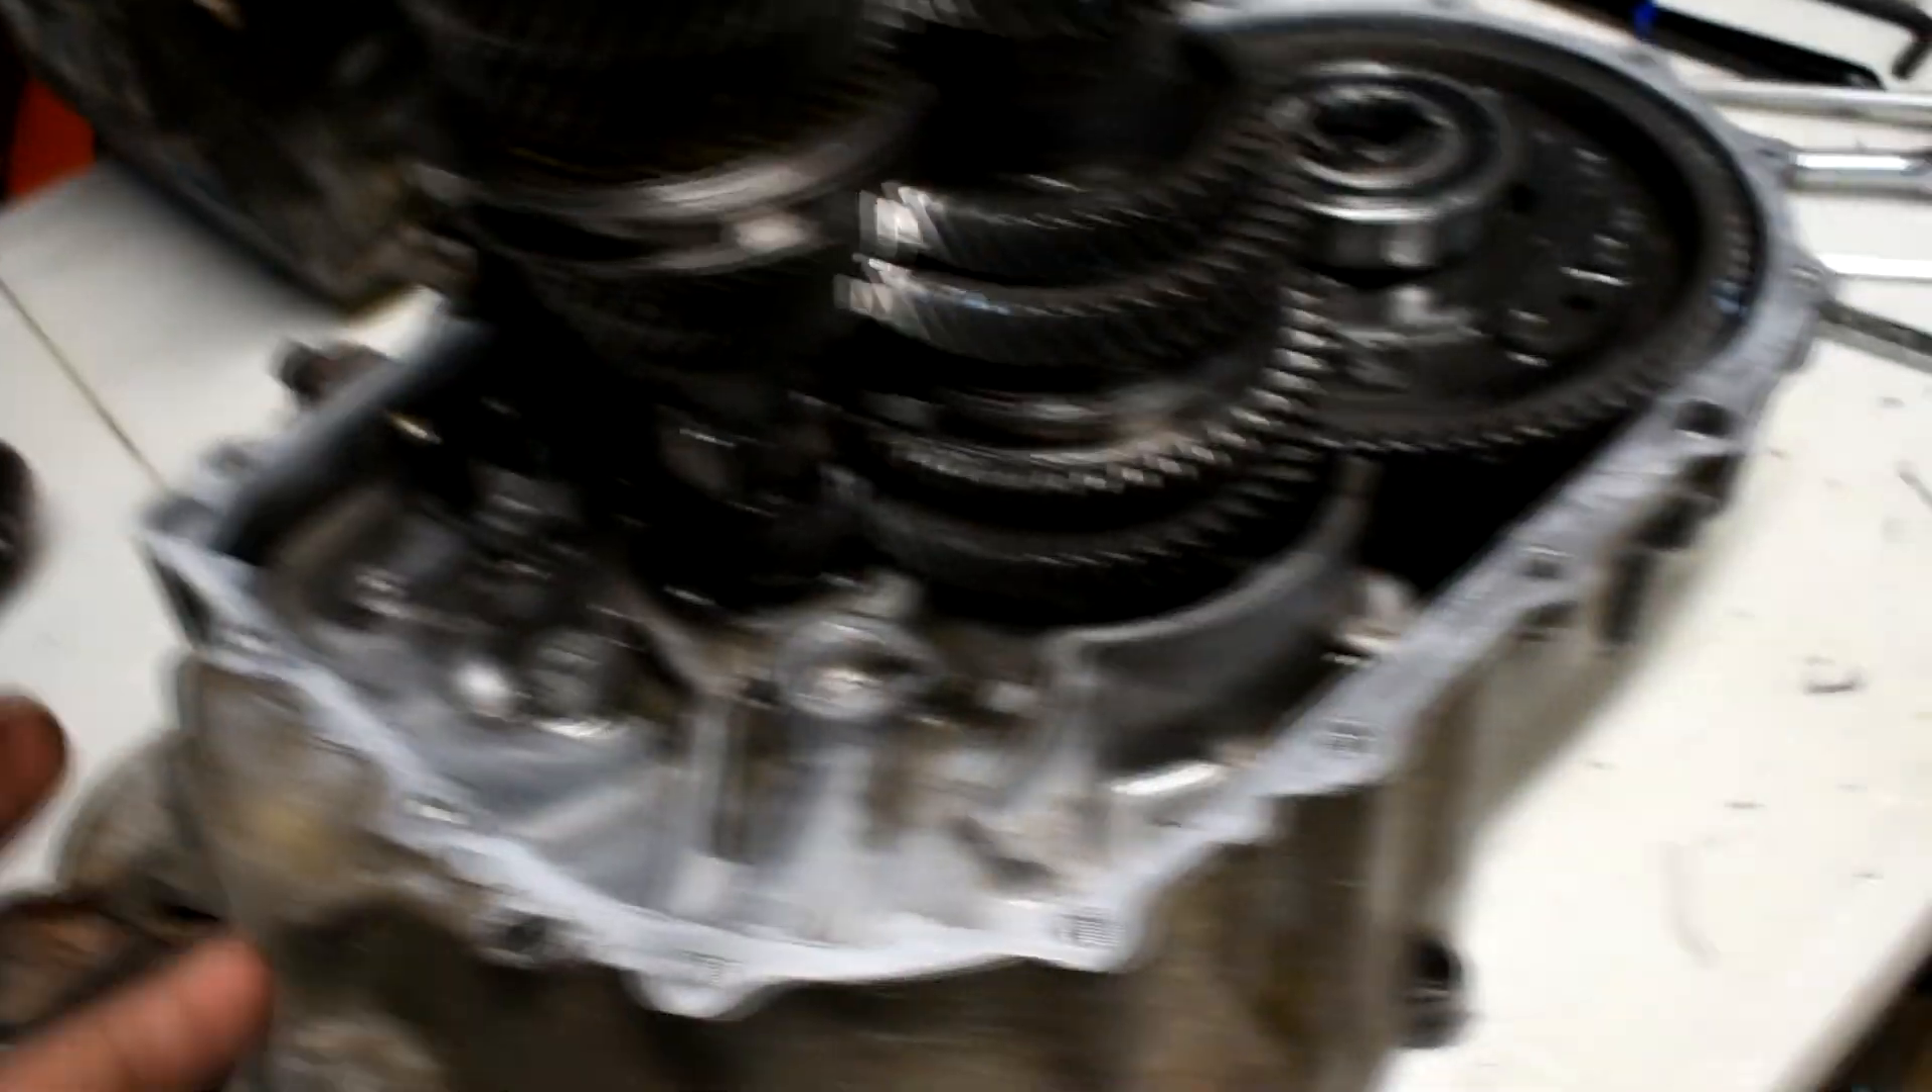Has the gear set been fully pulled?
No.